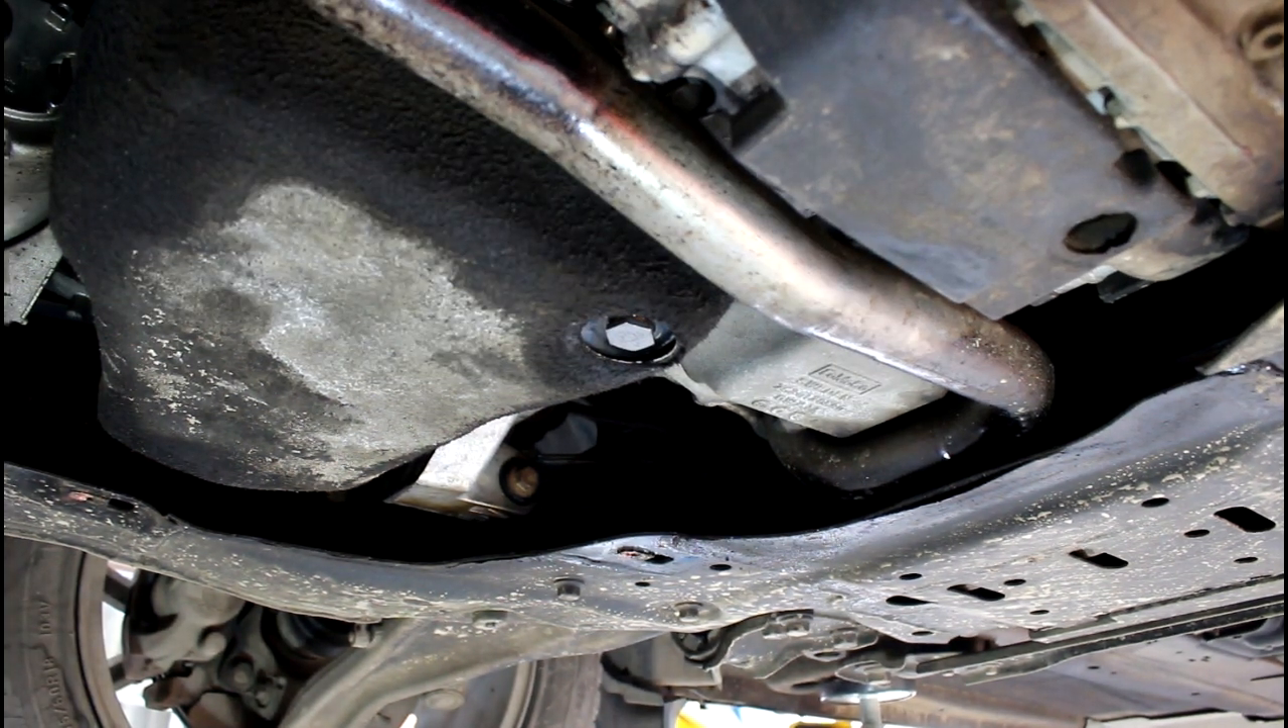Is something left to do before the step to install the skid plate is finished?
Yes.